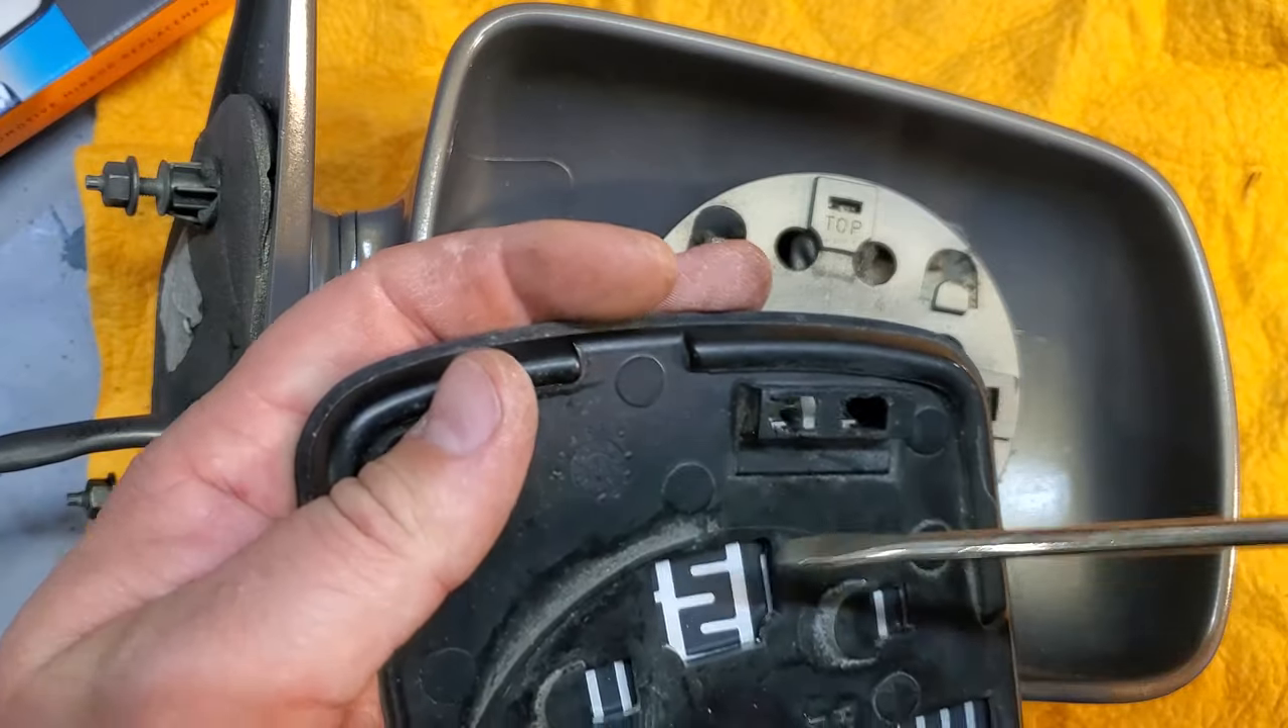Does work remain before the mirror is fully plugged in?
Yes.